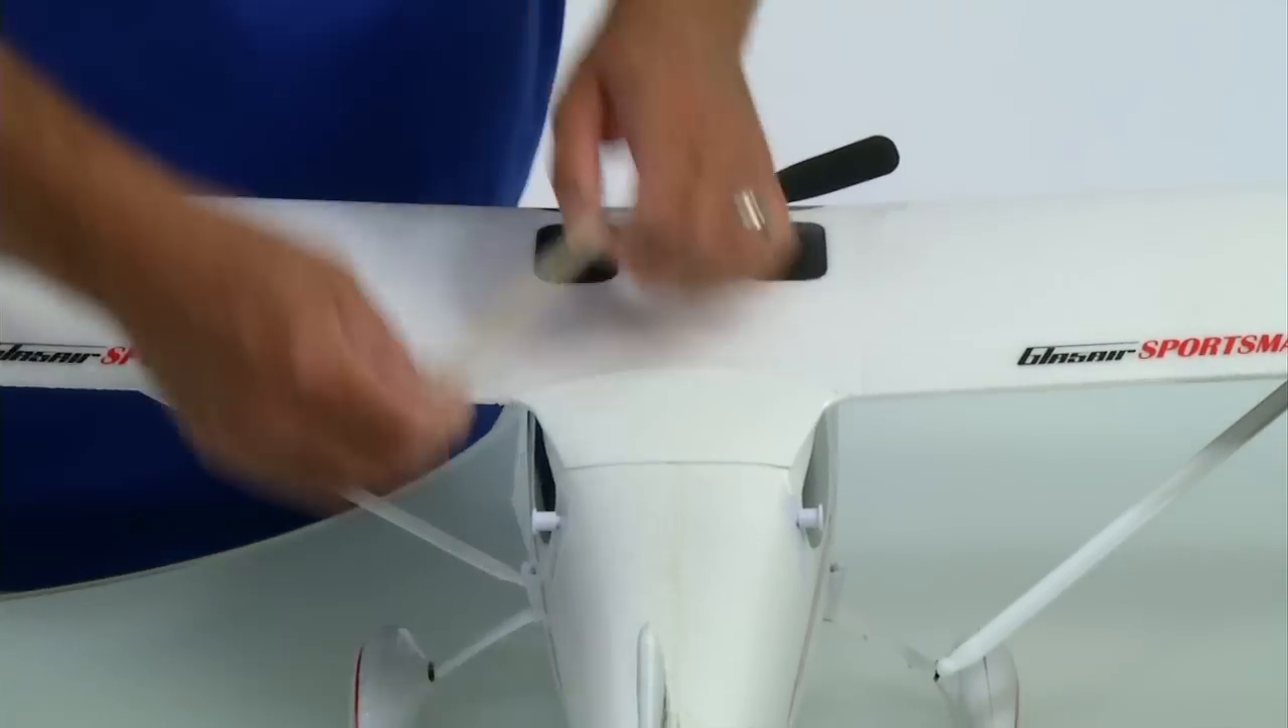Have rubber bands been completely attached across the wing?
No.